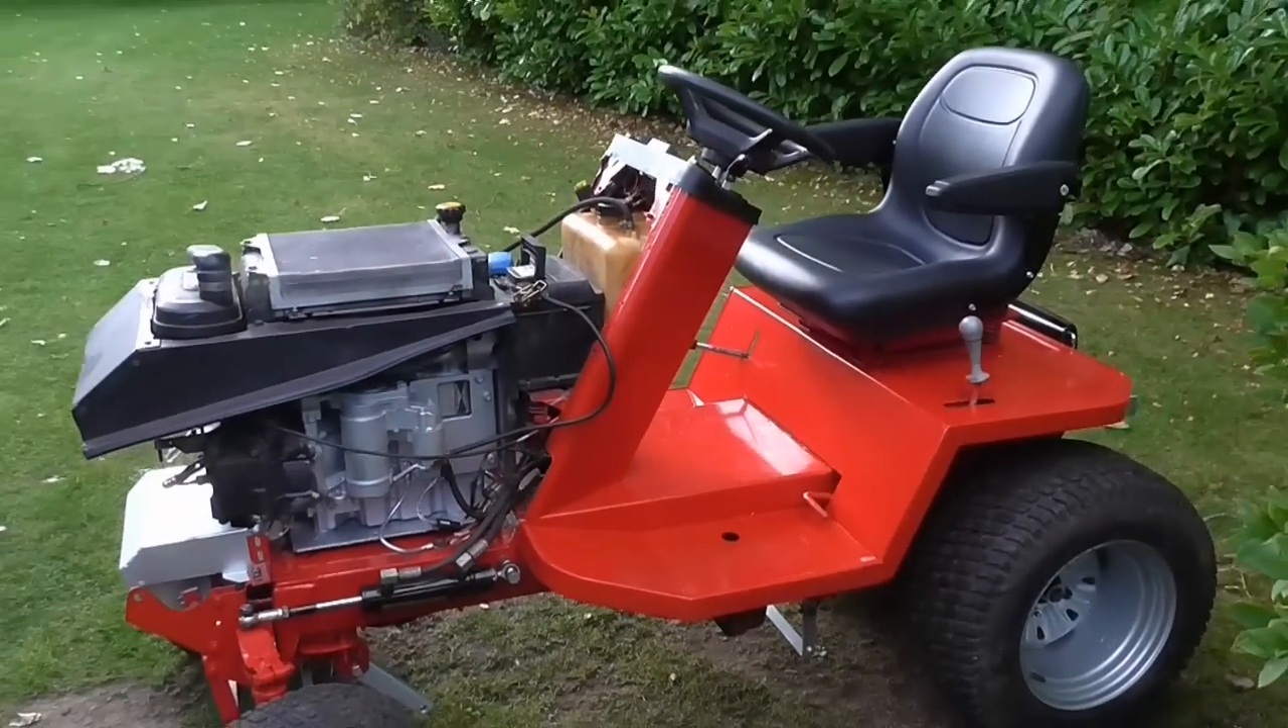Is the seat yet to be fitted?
No.